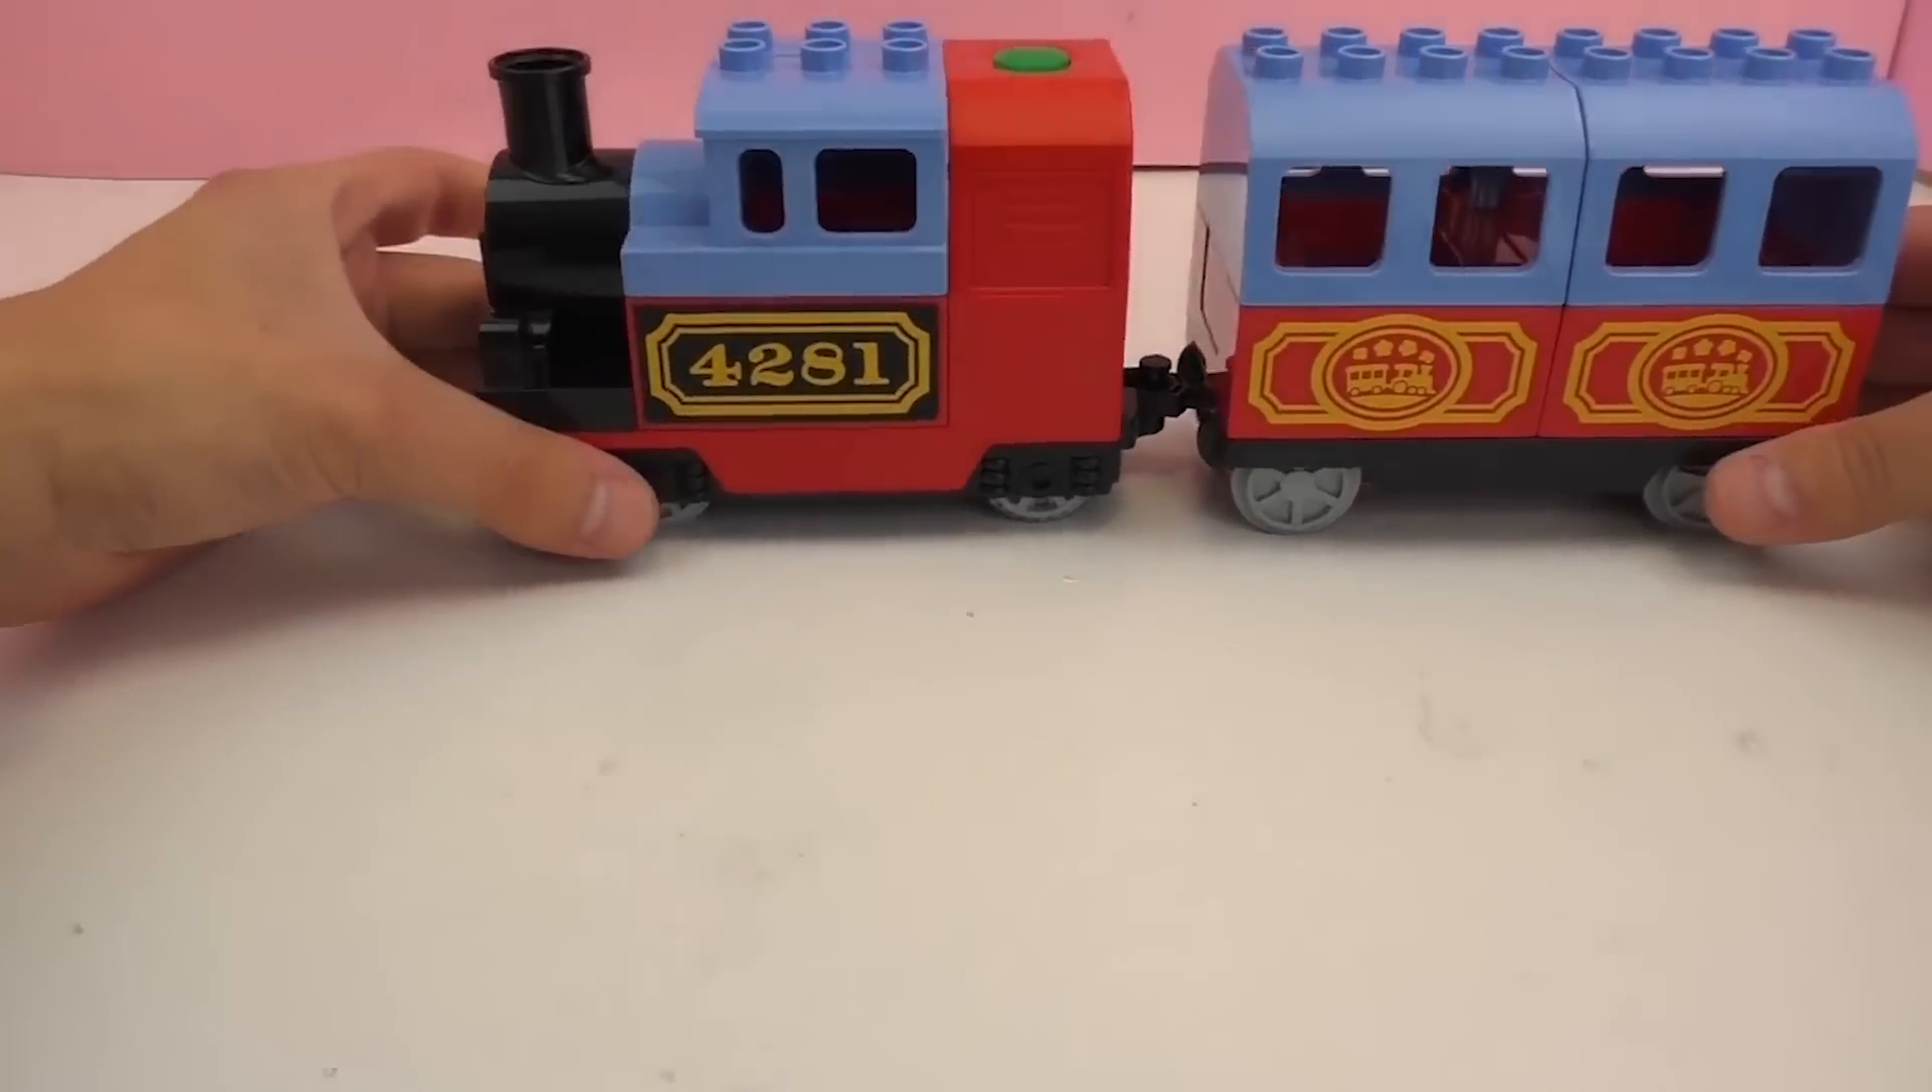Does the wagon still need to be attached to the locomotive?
No.